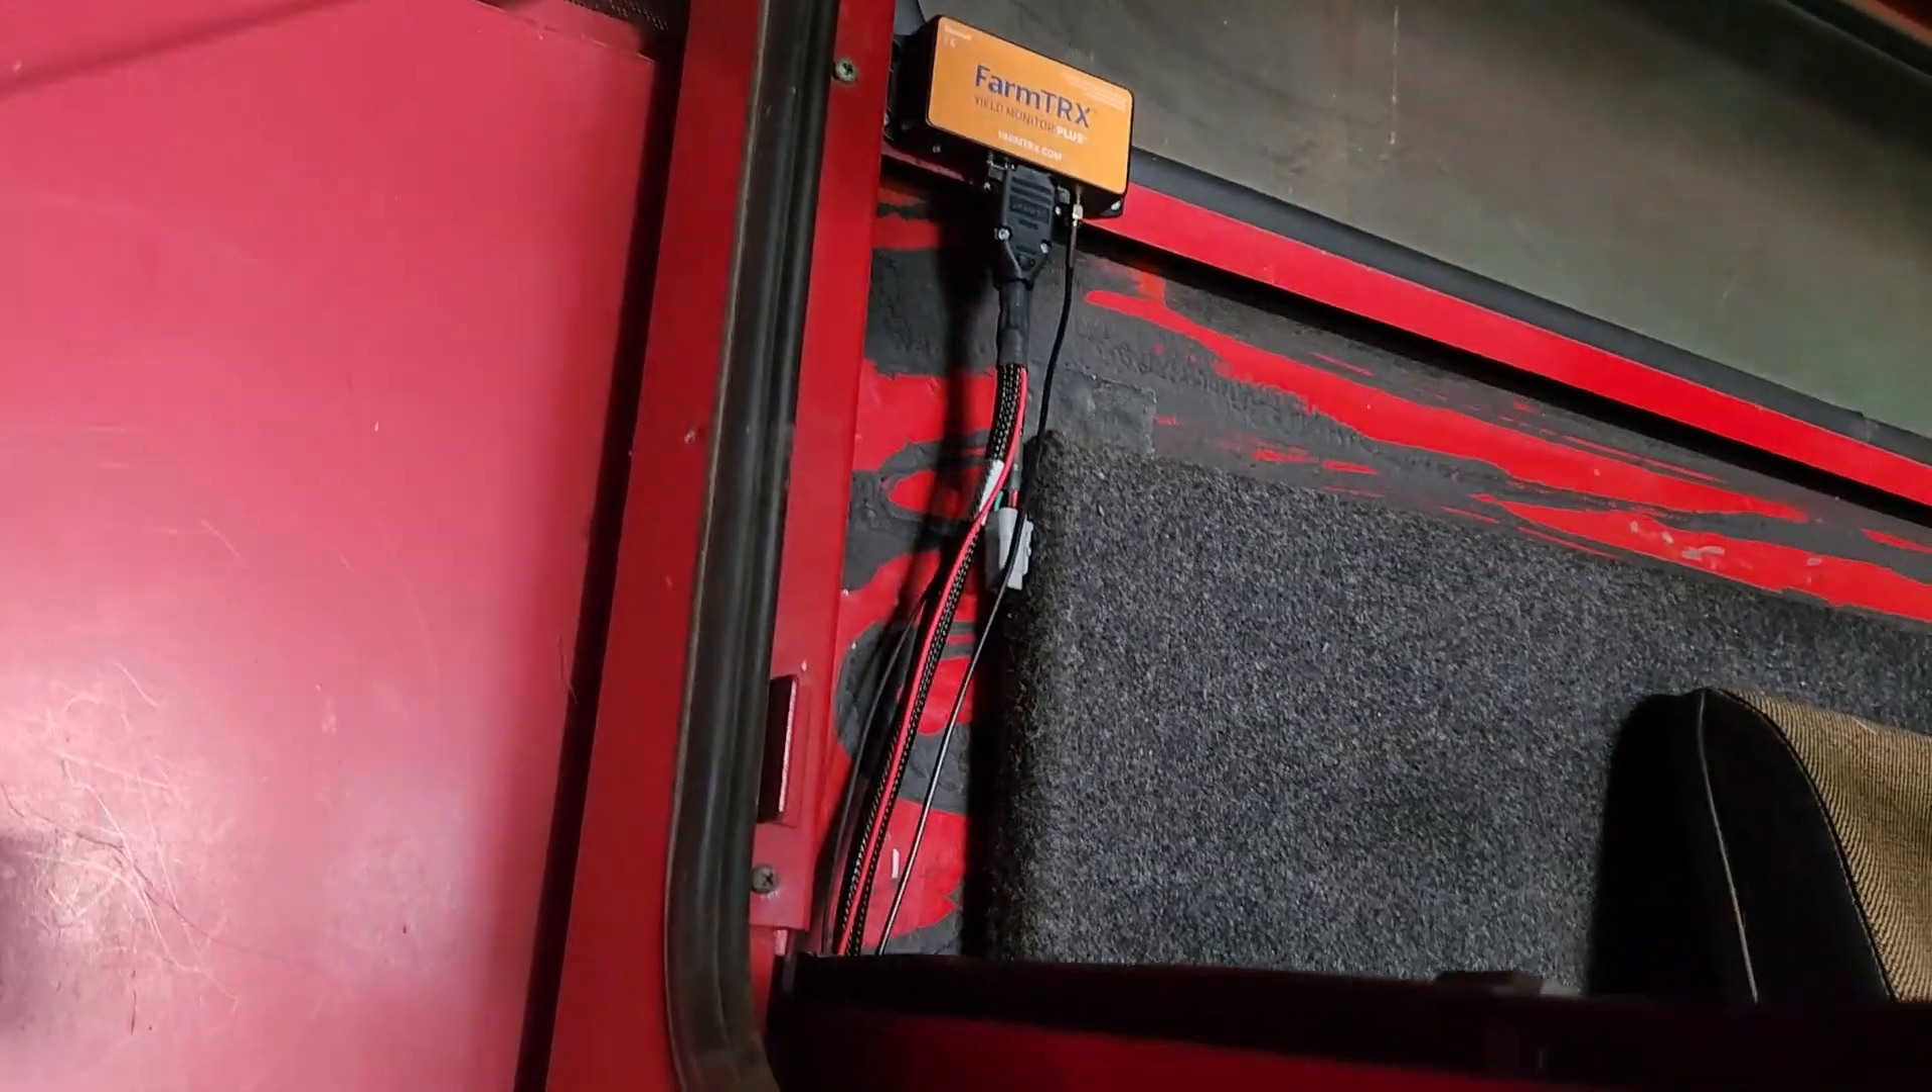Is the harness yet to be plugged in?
No.